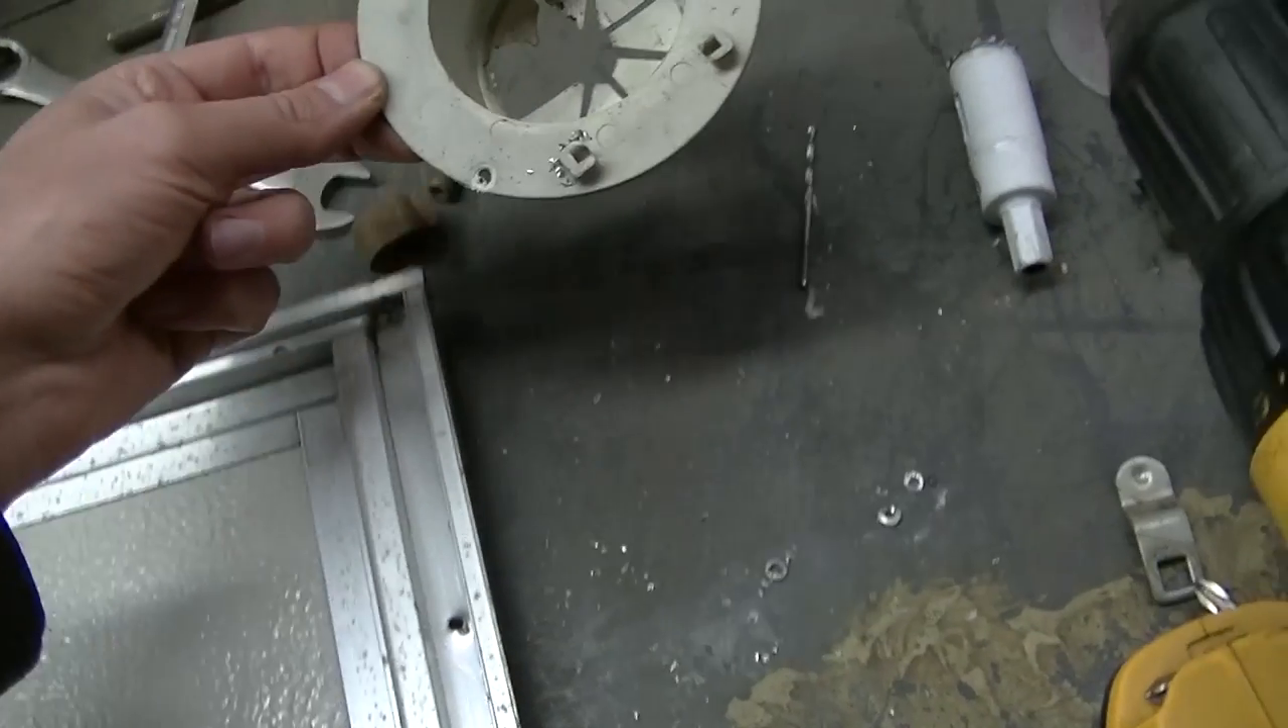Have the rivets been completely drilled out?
Yes.